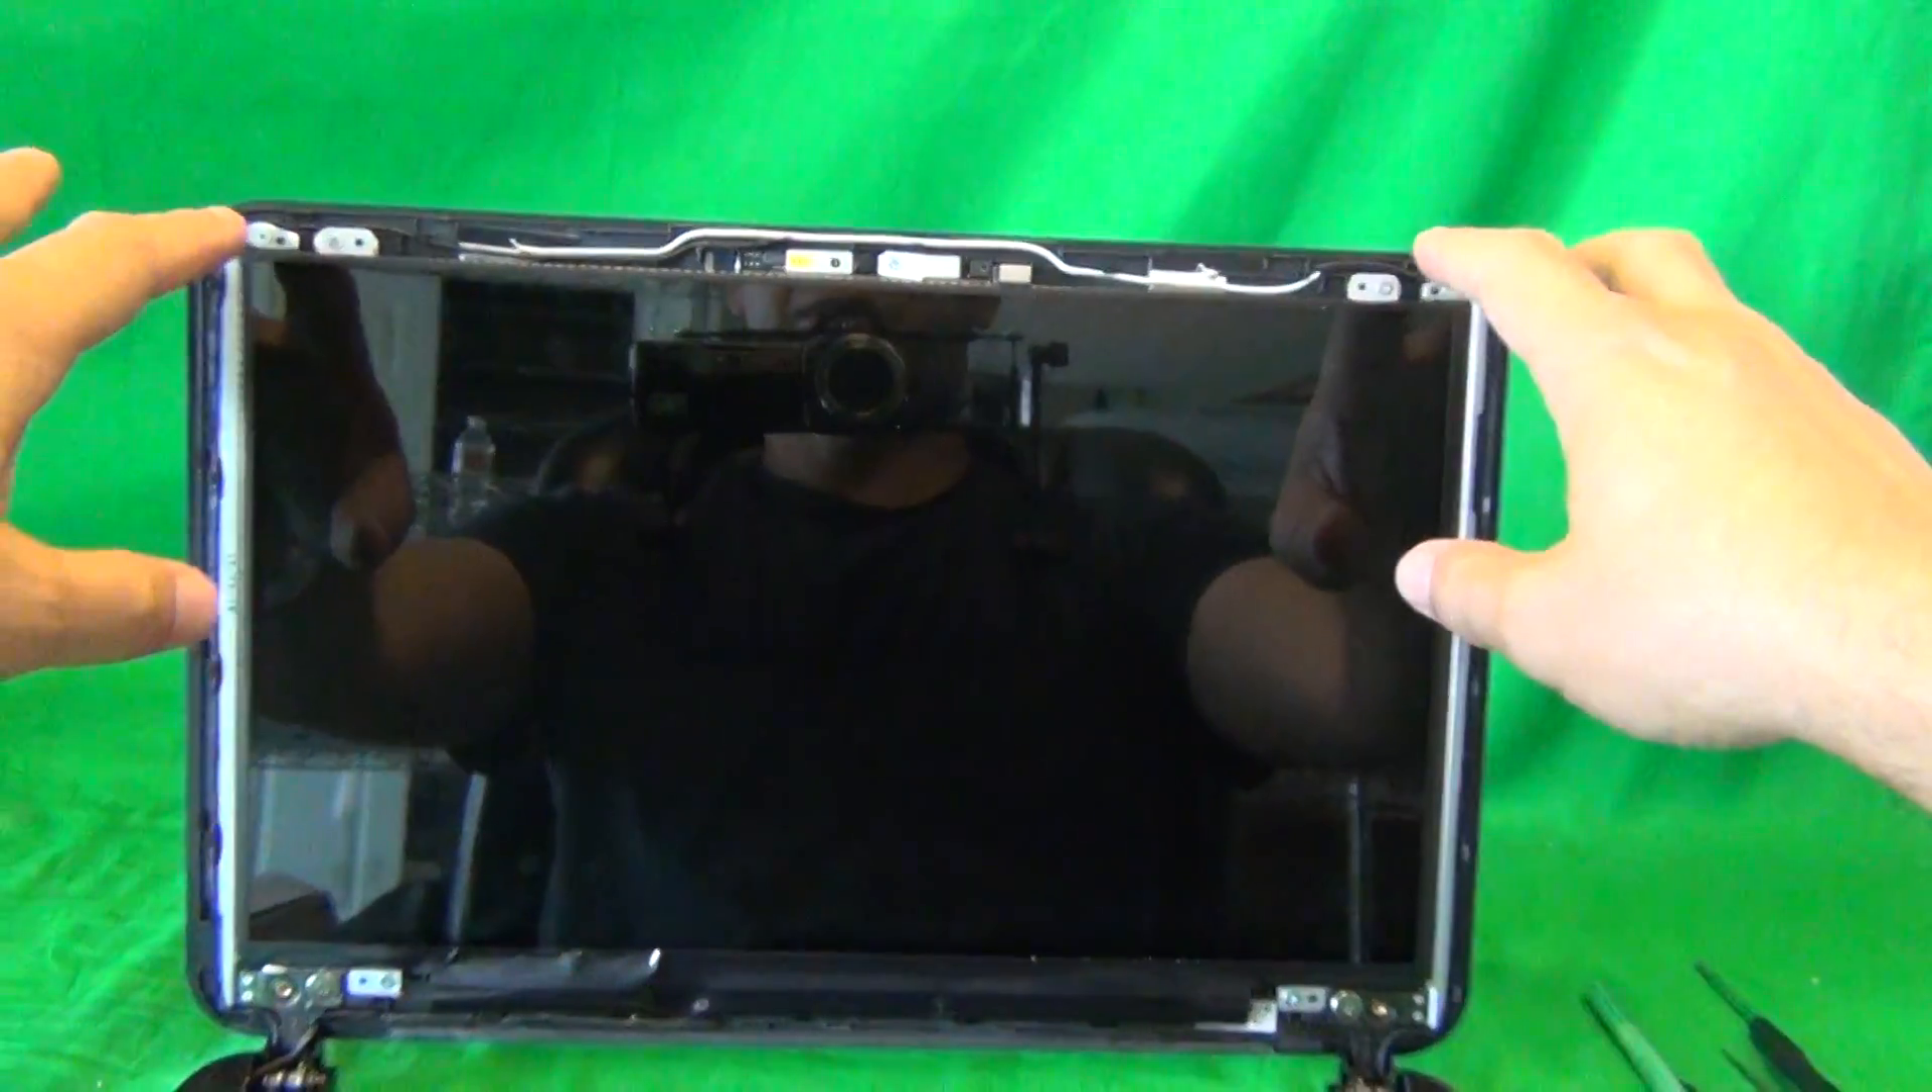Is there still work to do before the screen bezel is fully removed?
No.